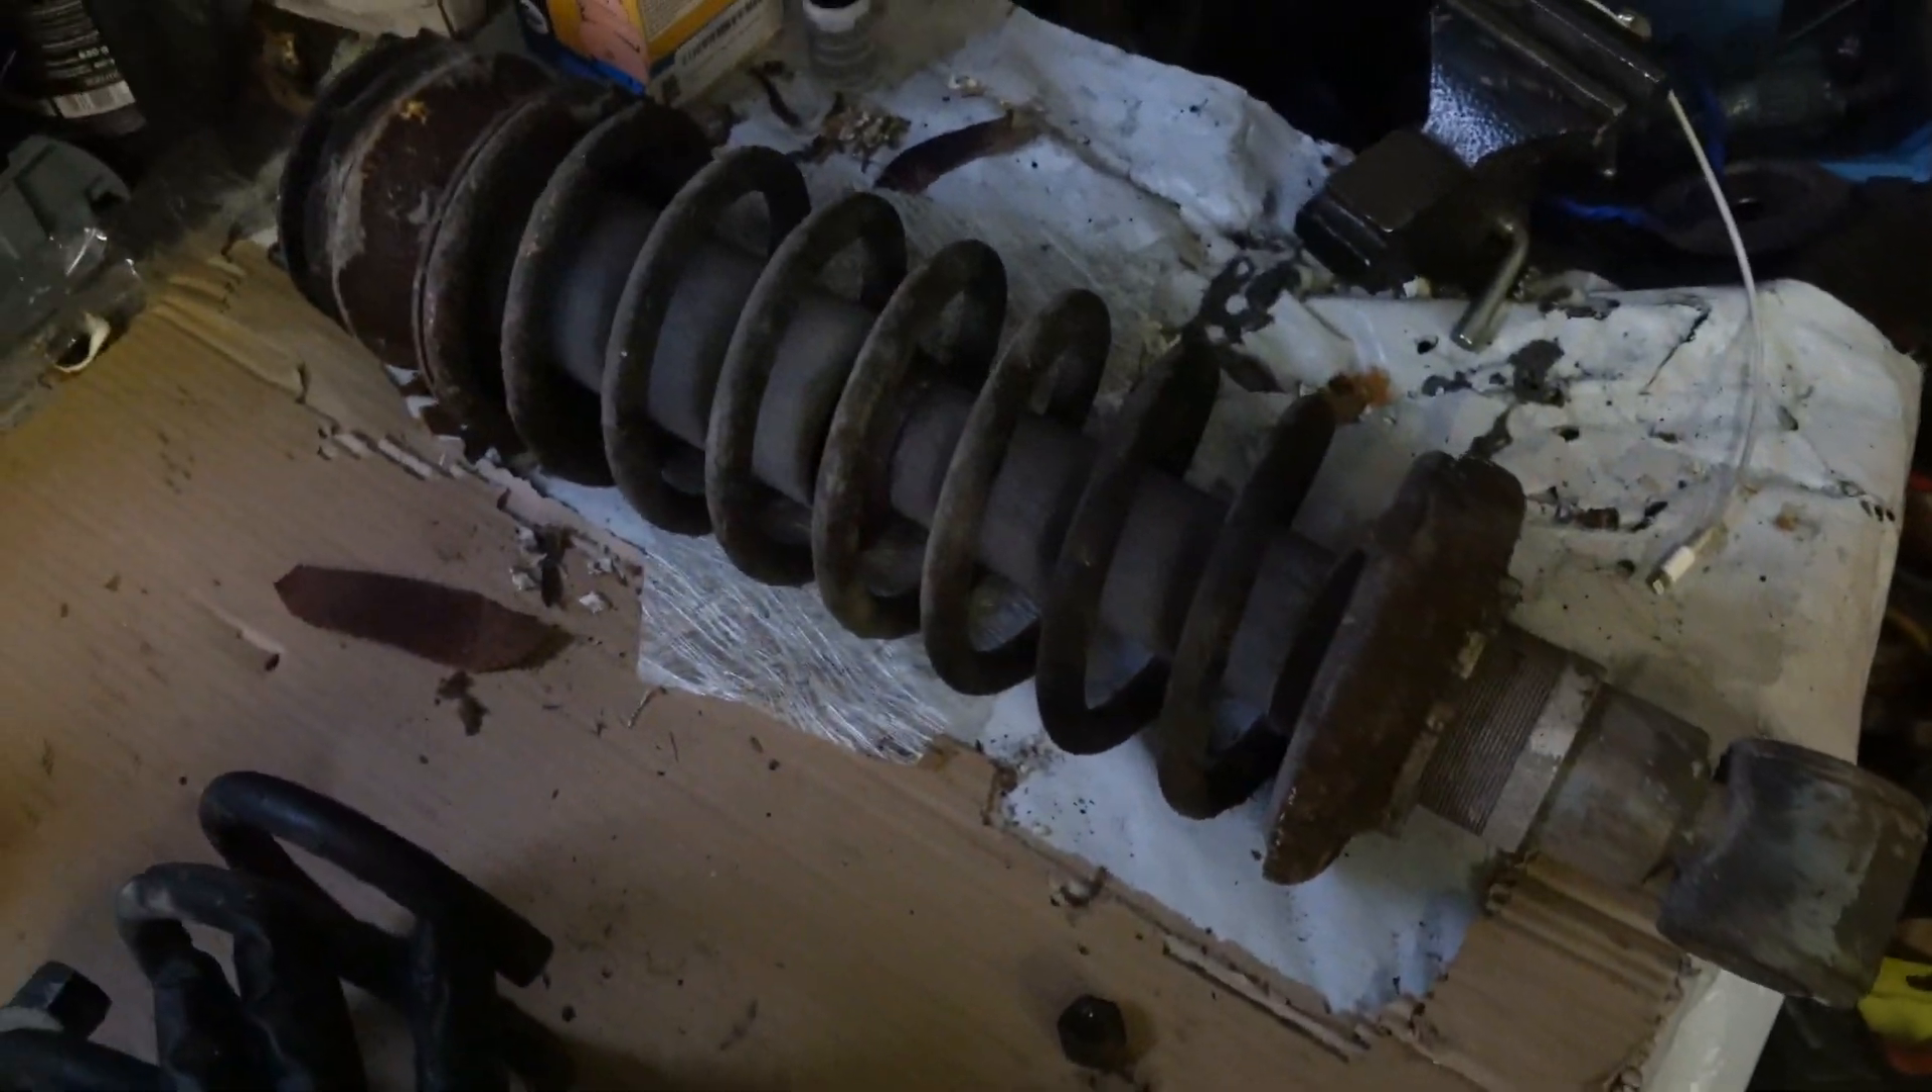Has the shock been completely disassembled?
No.